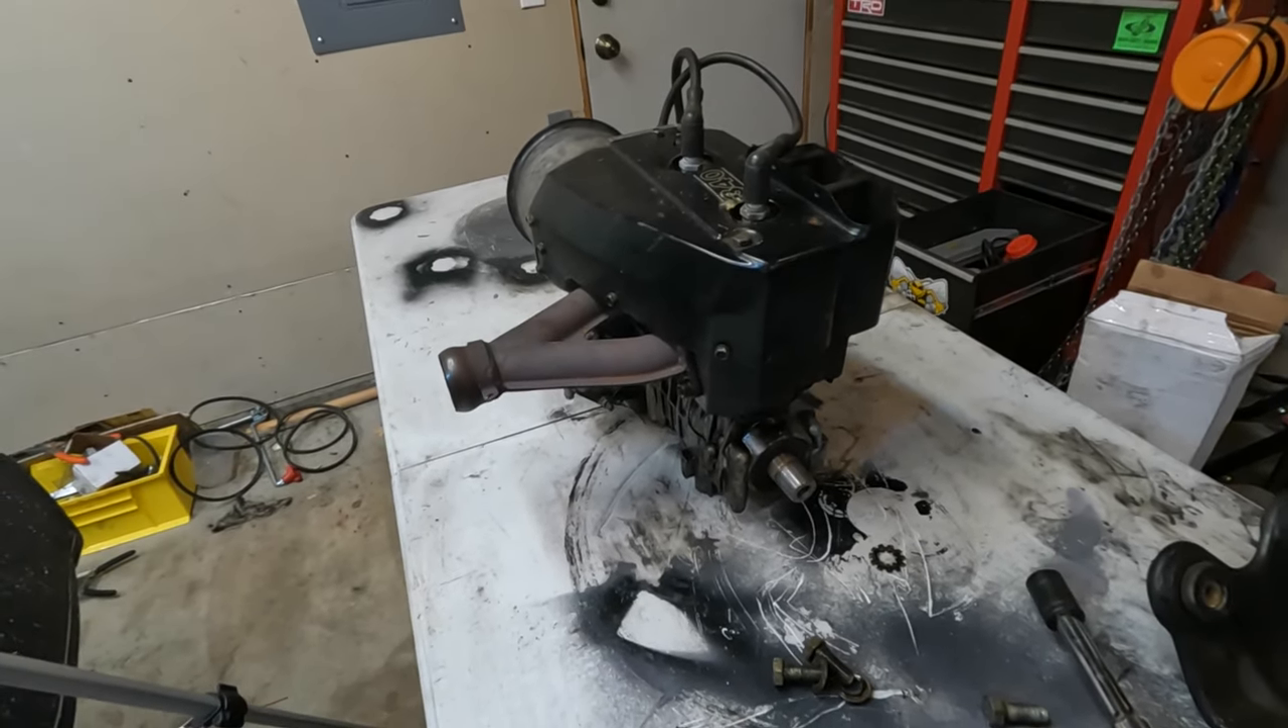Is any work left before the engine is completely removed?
No.